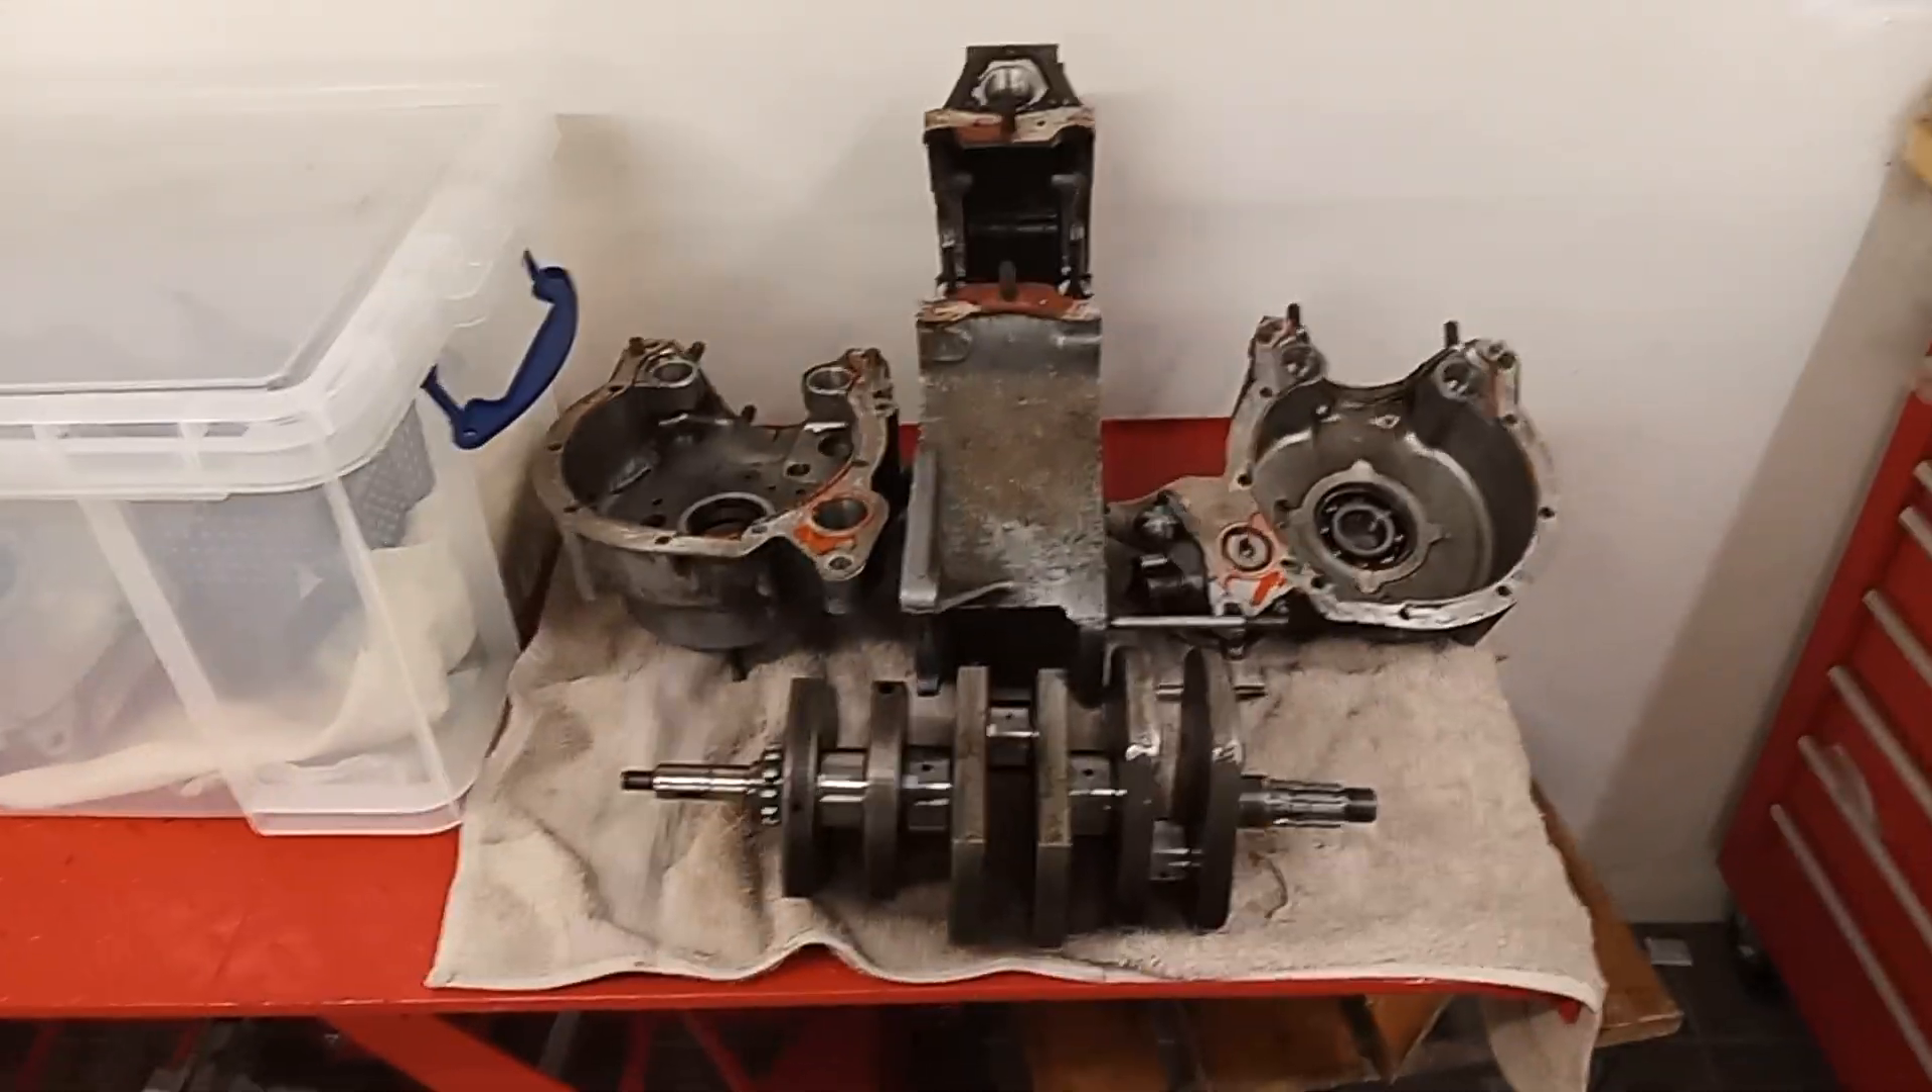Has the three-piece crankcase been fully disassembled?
Yes.